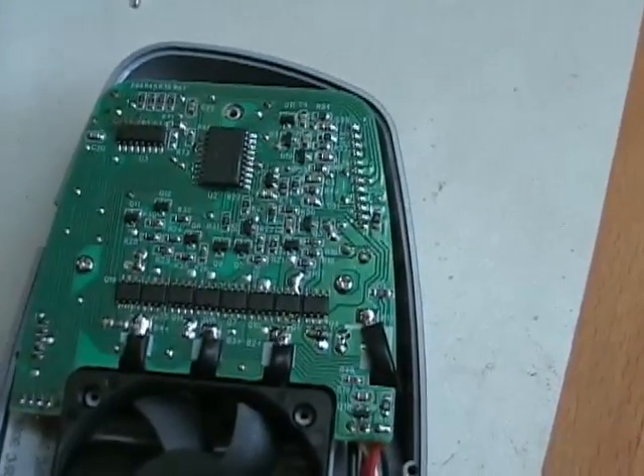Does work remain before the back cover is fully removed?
No.